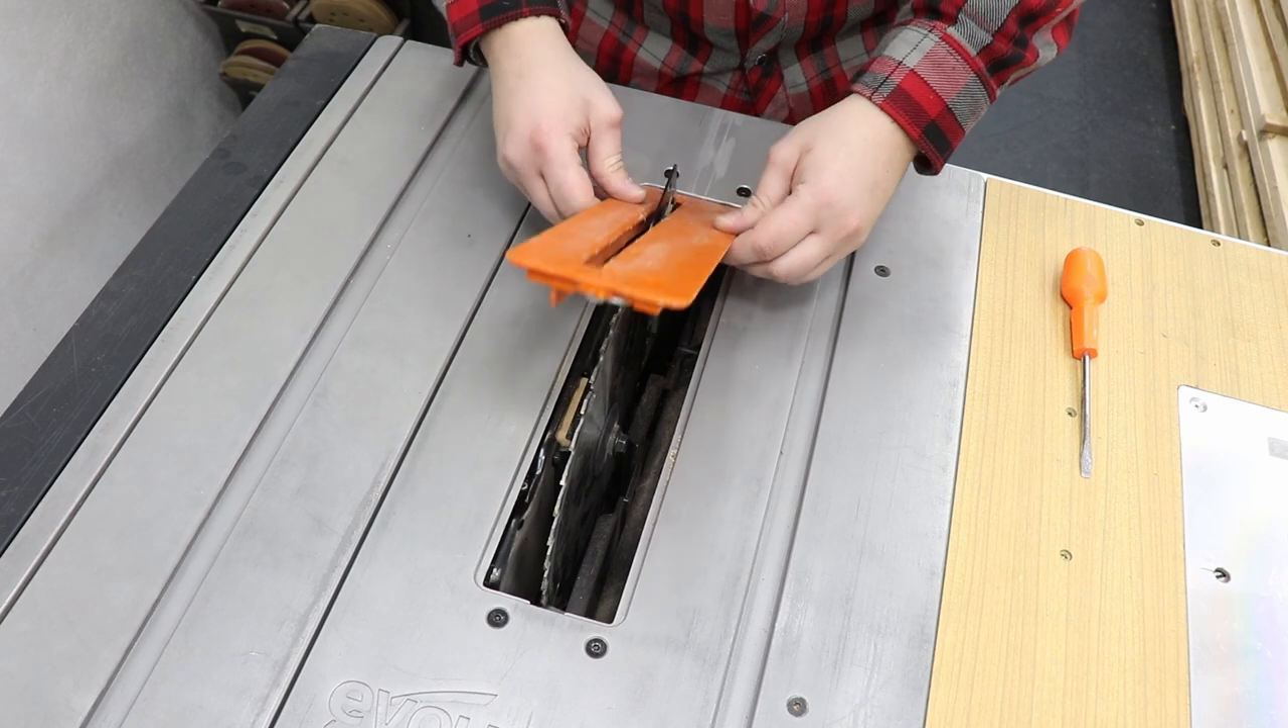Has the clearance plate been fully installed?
No.